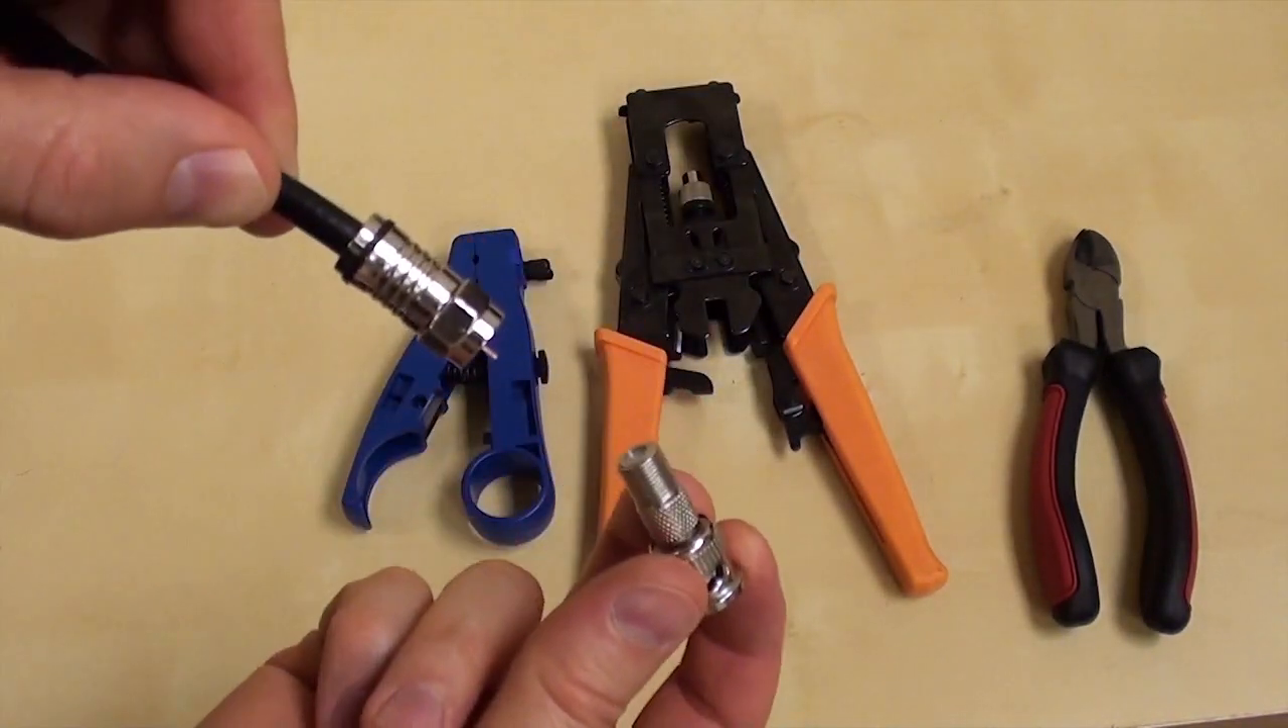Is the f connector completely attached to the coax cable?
Yes.